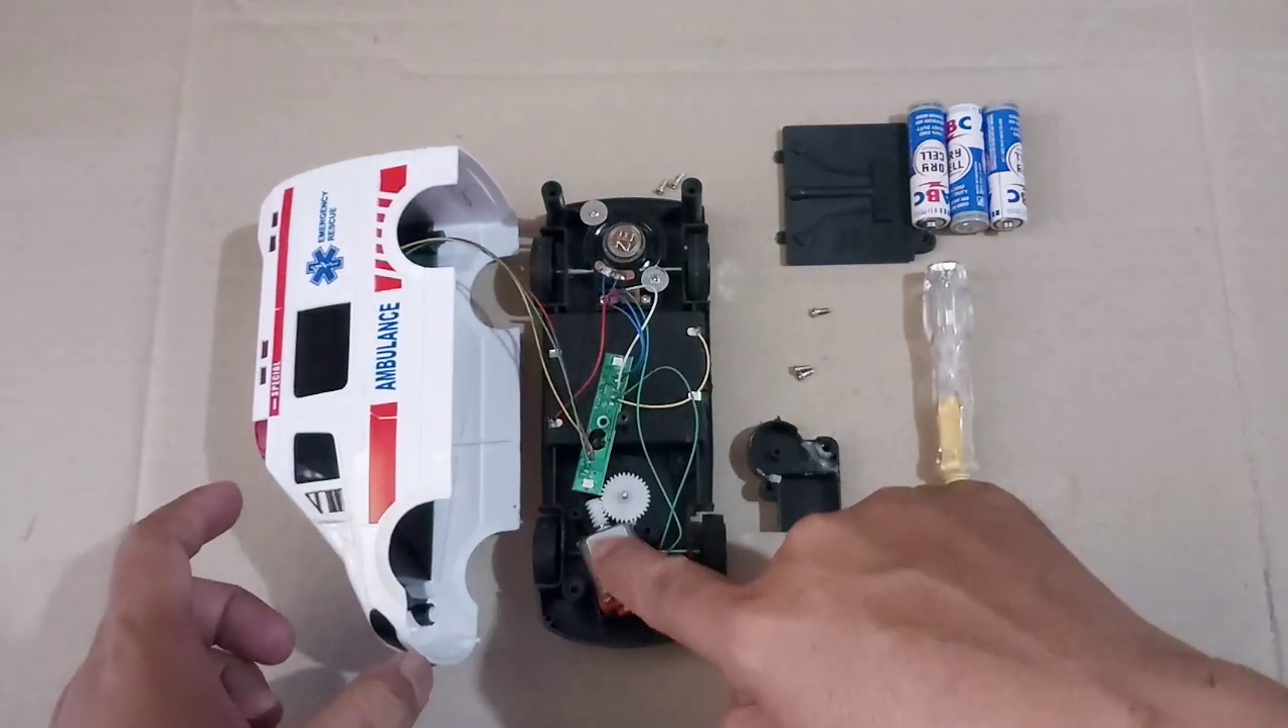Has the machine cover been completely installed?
No.